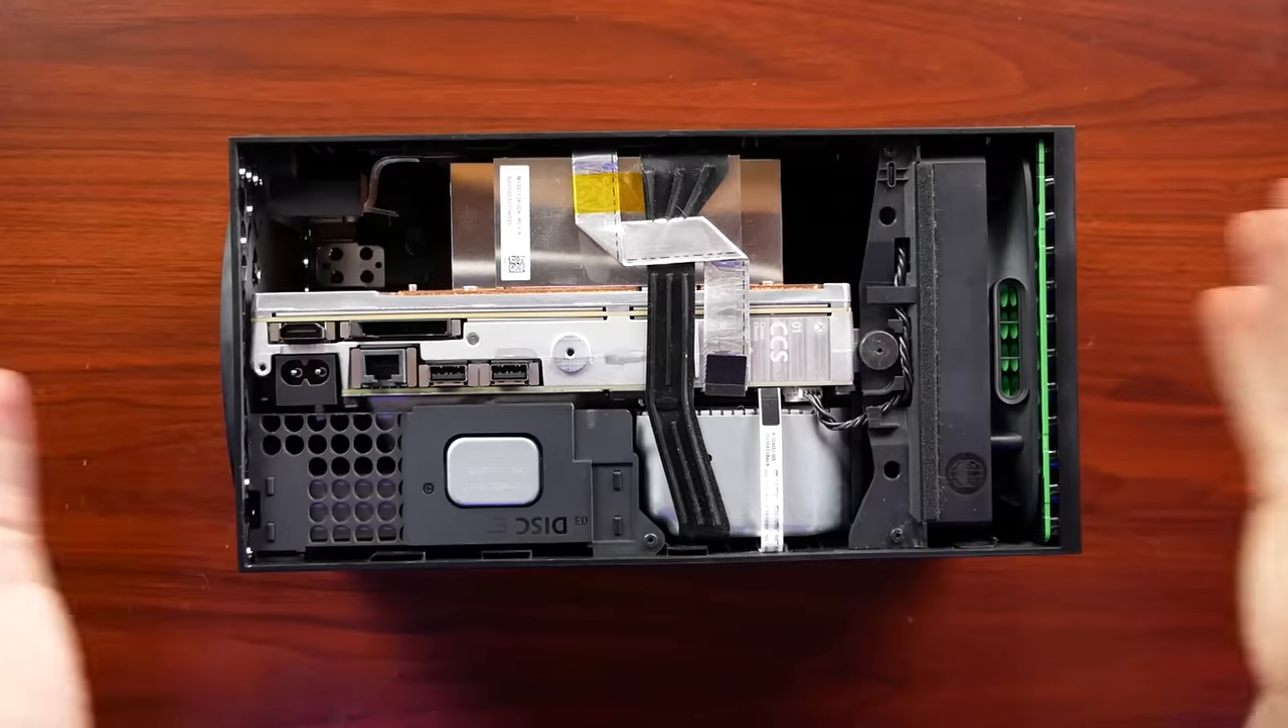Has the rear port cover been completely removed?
Yes.